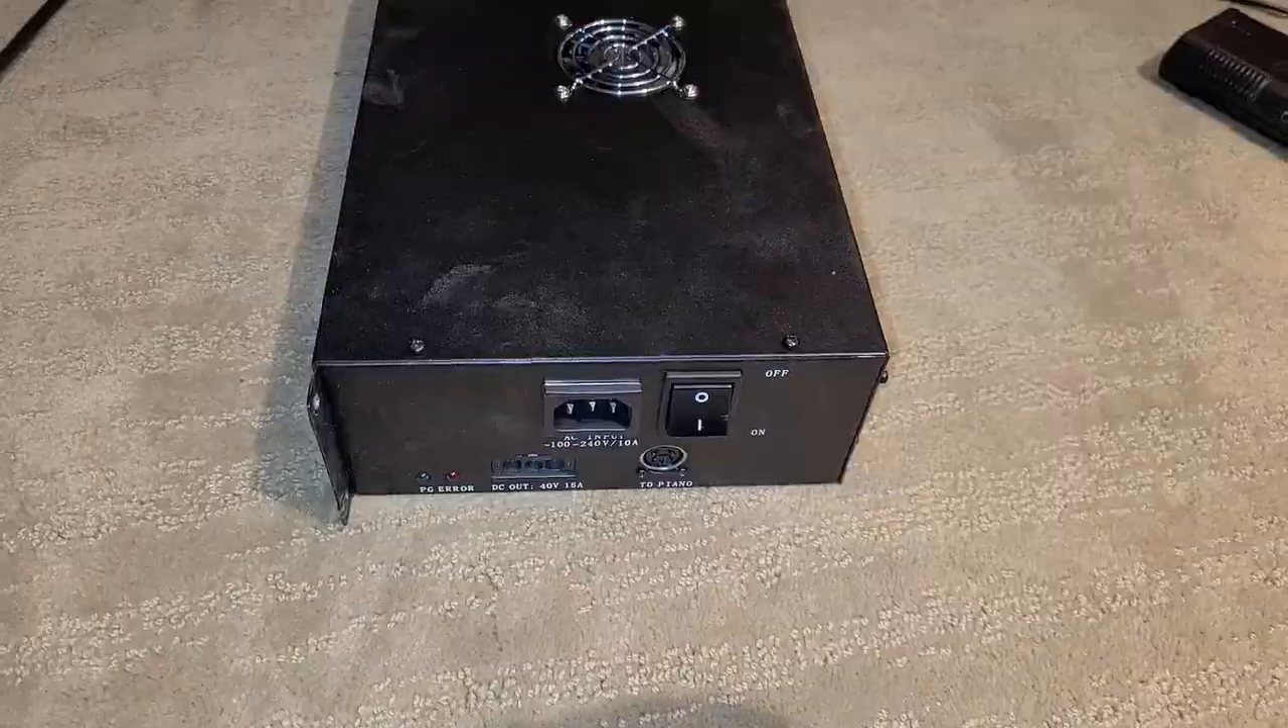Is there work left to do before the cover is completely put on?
No.